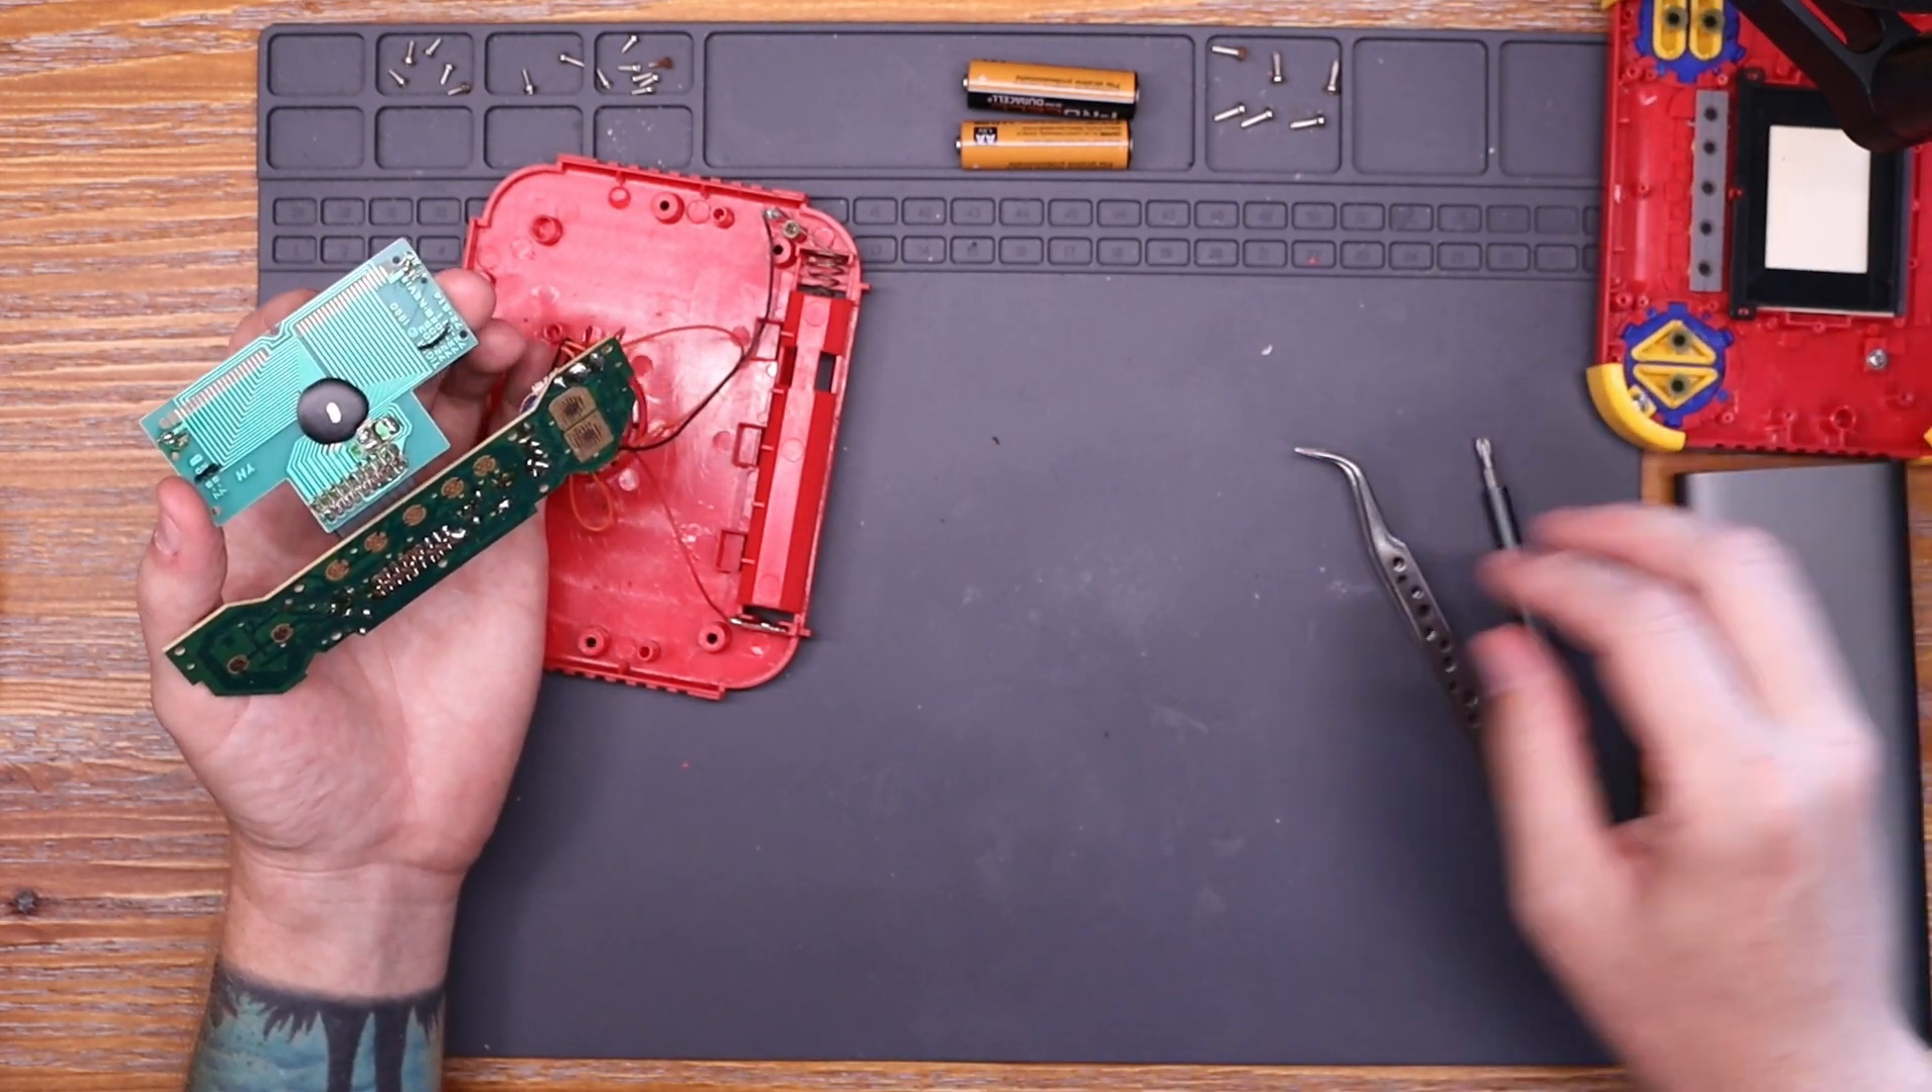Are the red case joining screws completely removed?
Yes.